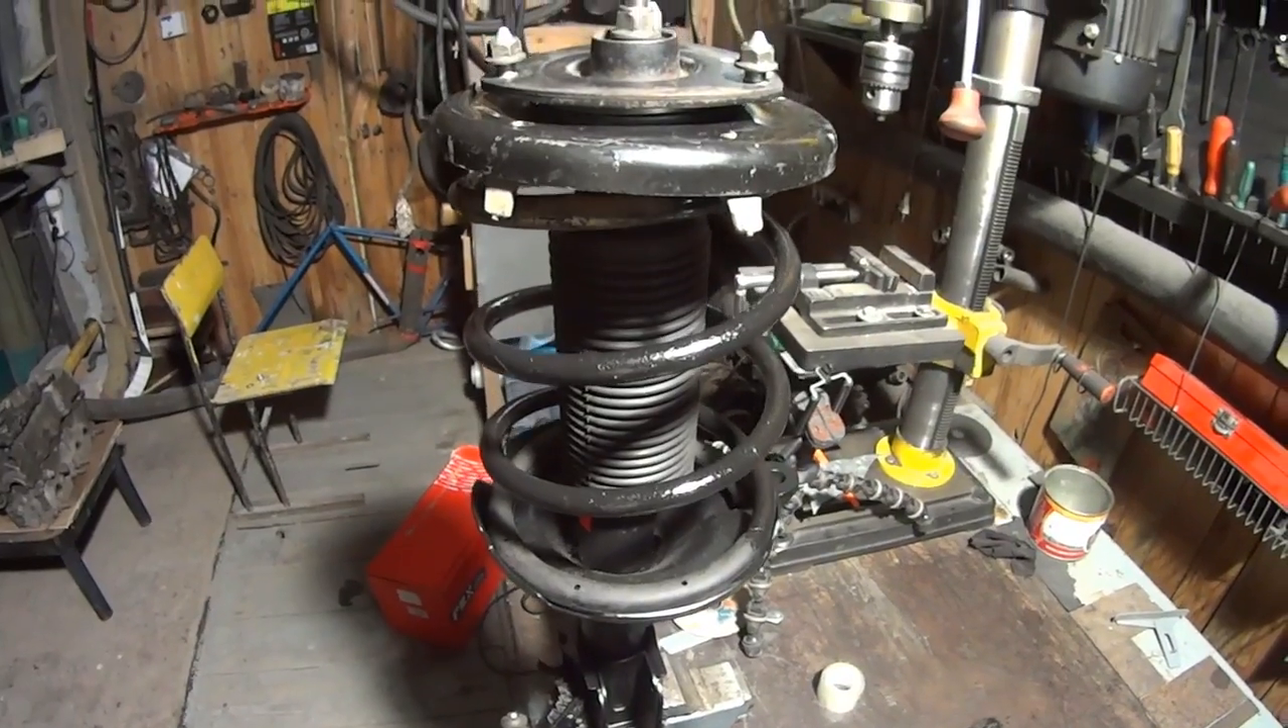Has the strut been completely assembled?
Yes.